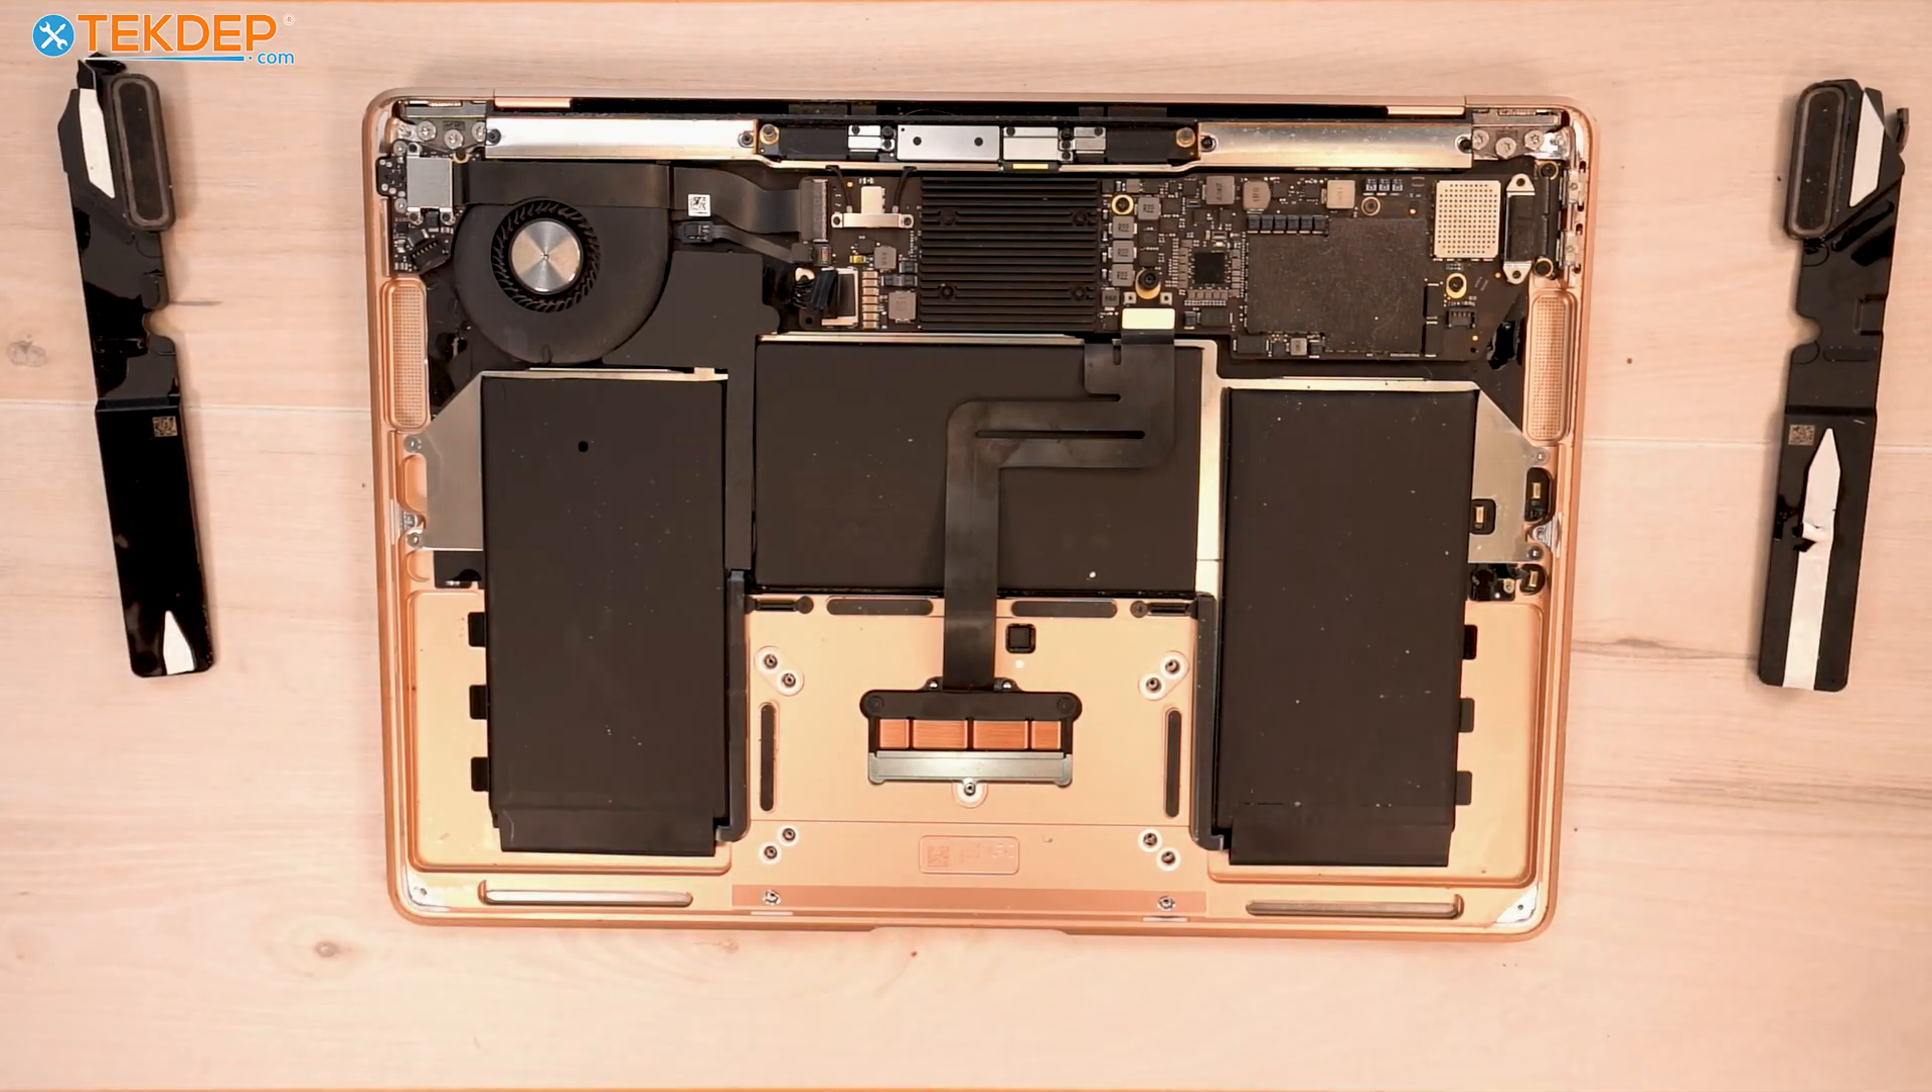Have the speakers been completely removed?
Yes.